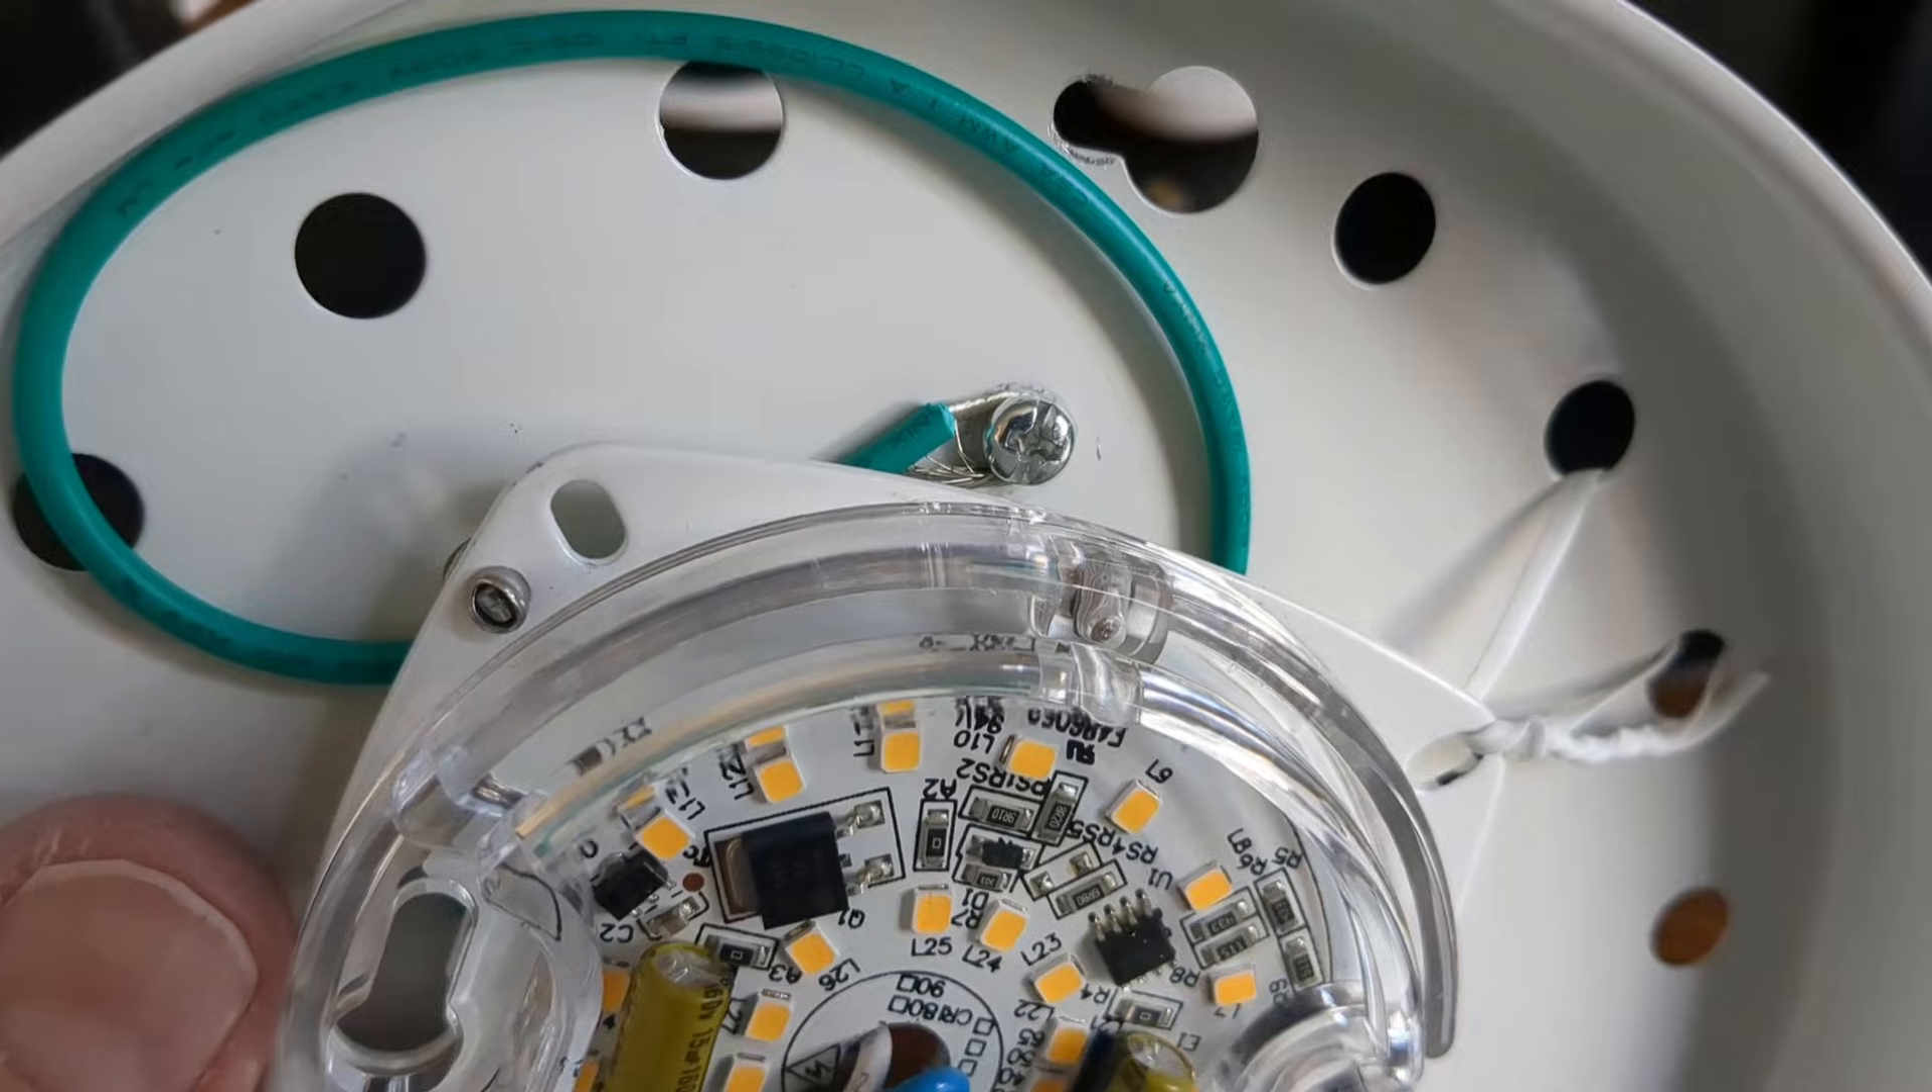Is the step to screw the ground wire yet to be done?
No.